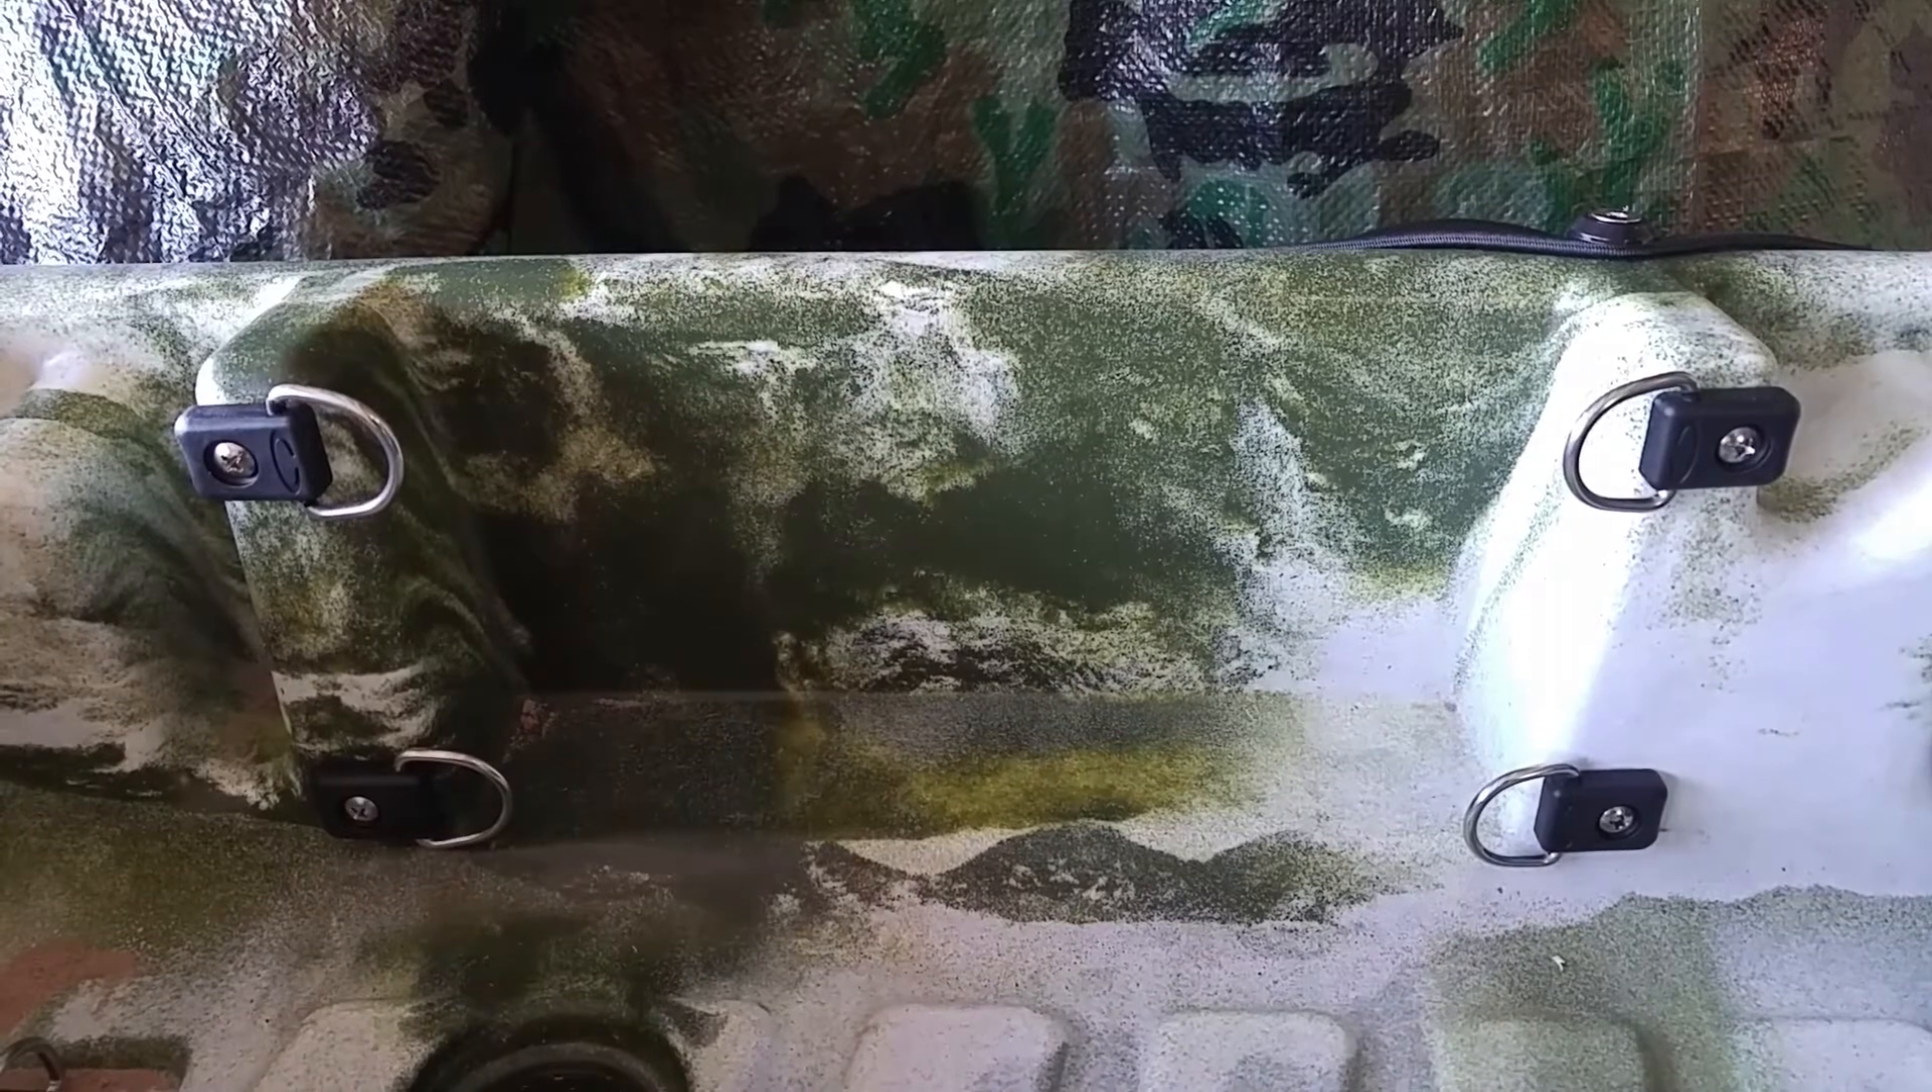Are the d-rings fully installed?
Yes.